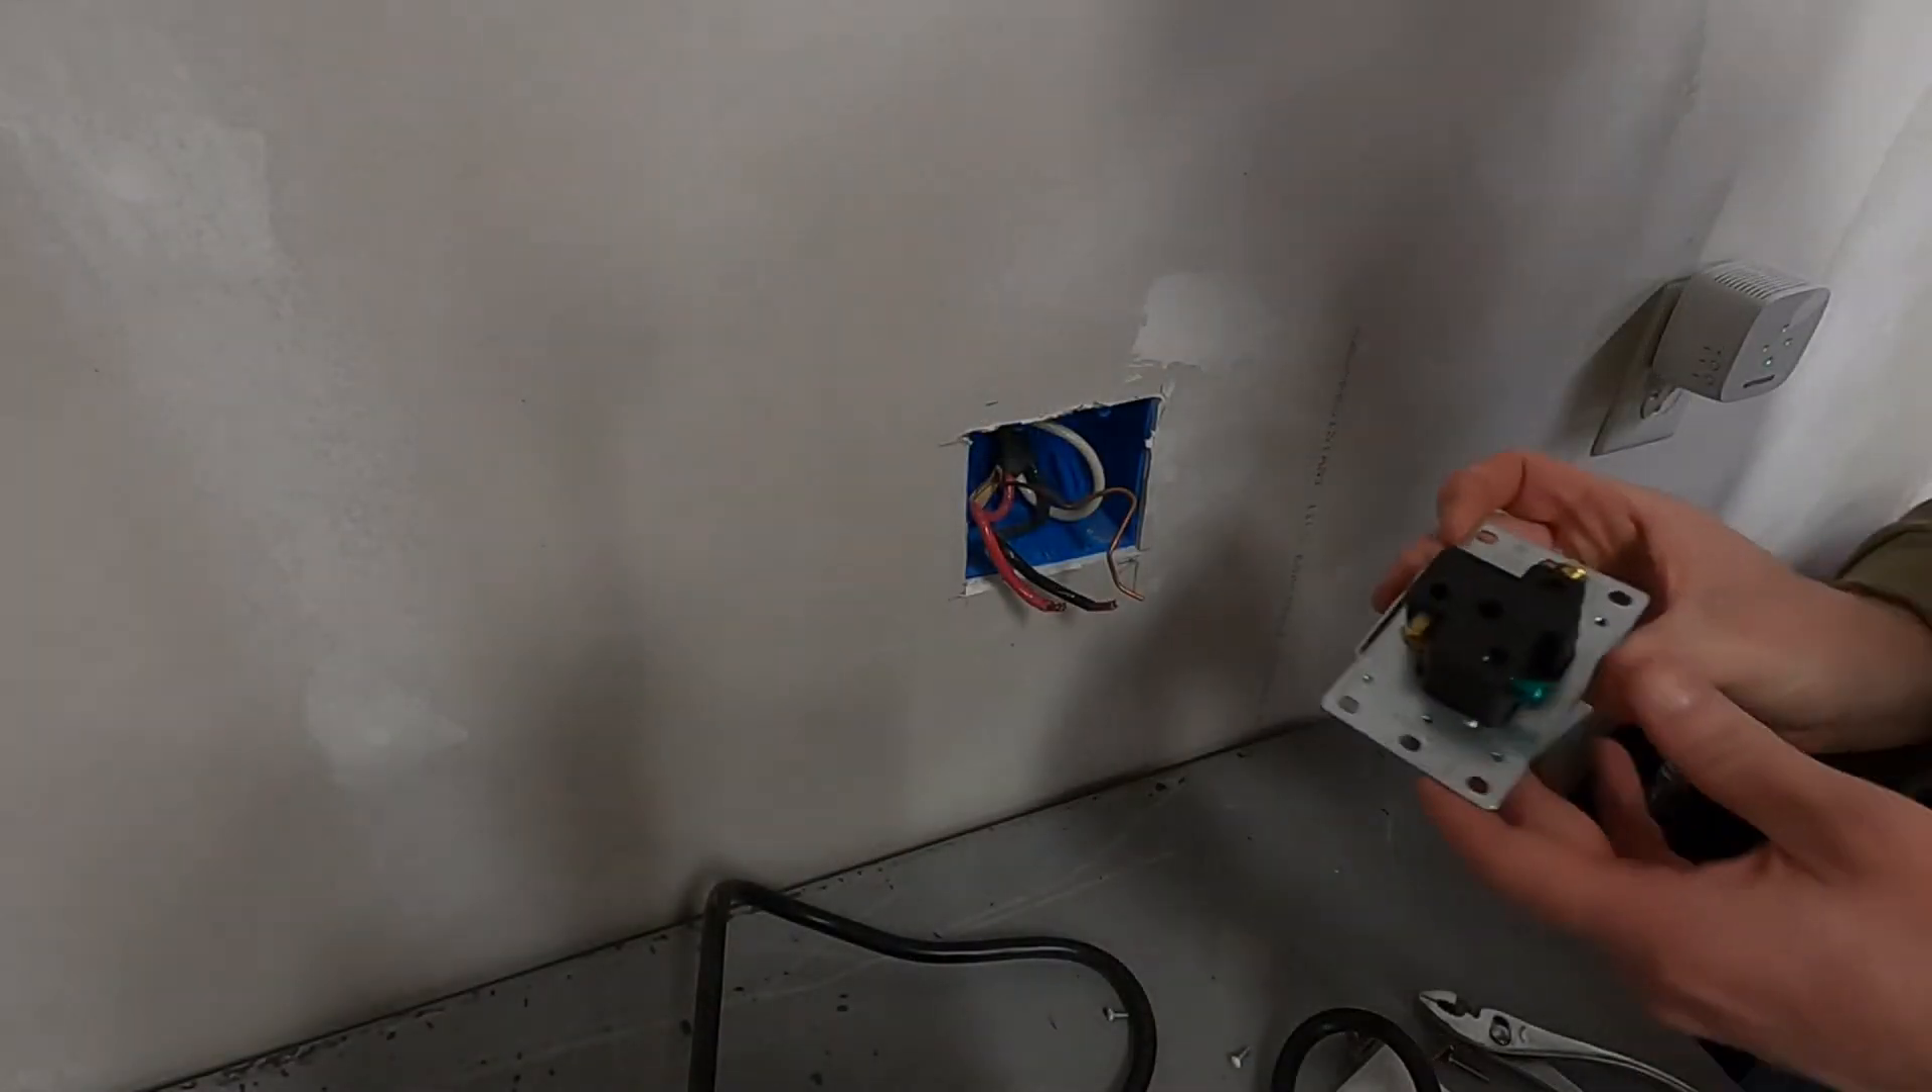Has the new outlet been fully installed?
No.